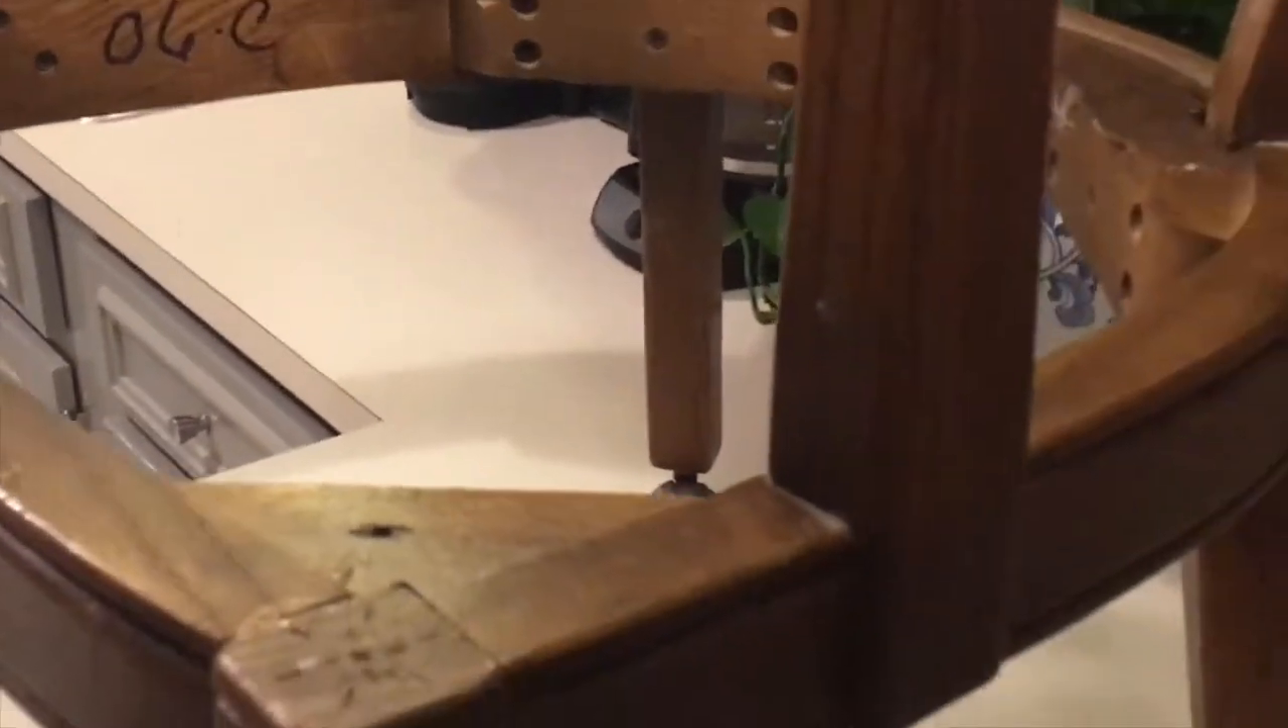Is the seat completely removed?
Yes.